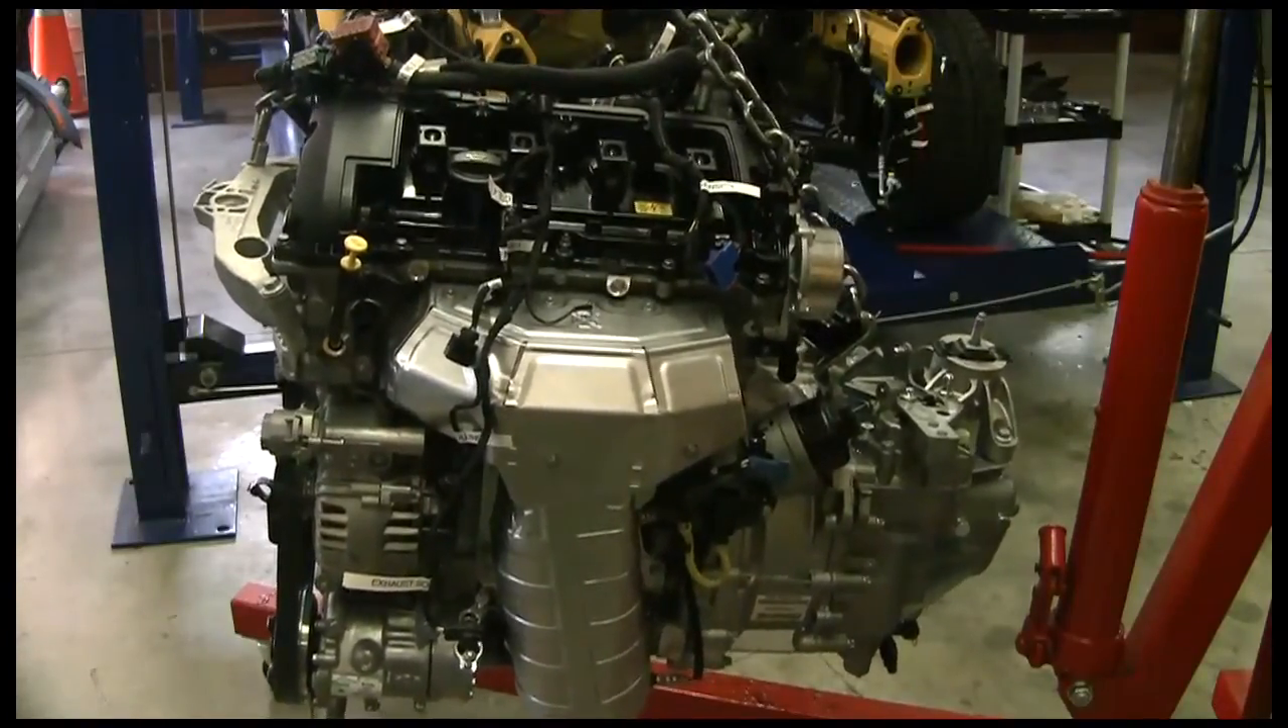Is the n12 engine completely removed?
Yes.